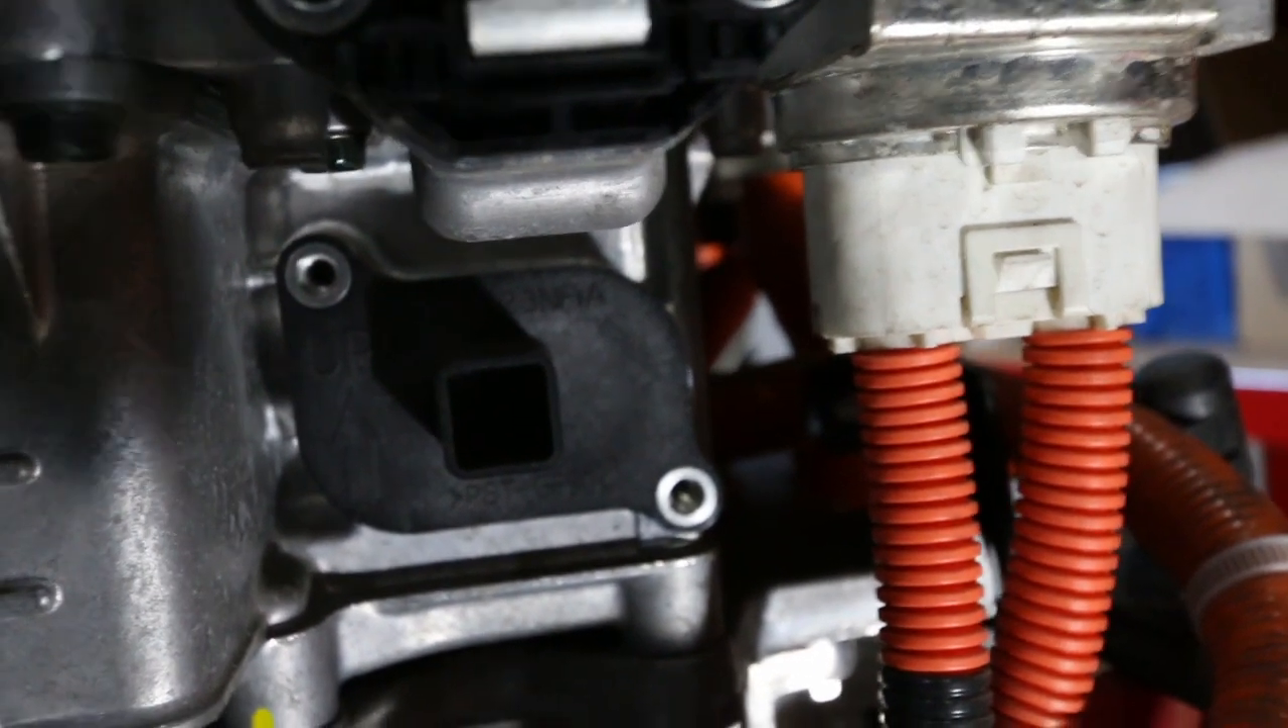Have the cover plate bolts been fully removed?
Yes.